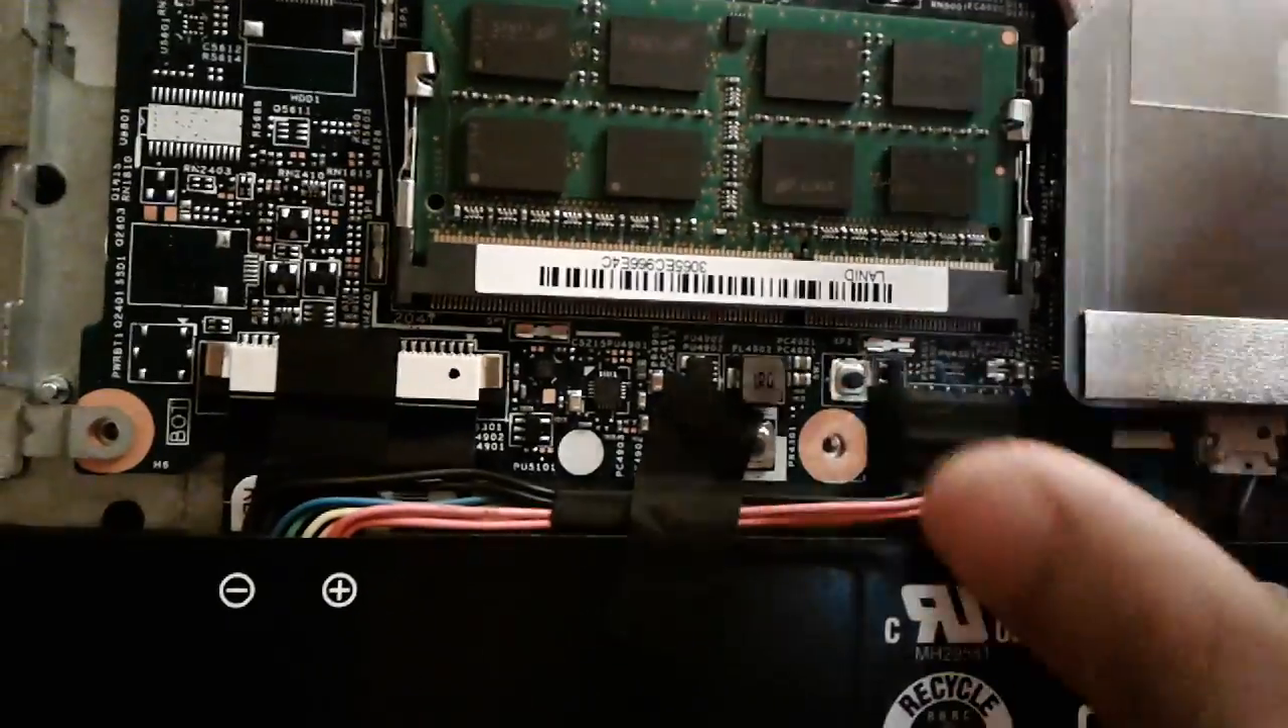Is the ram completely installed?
Yes.